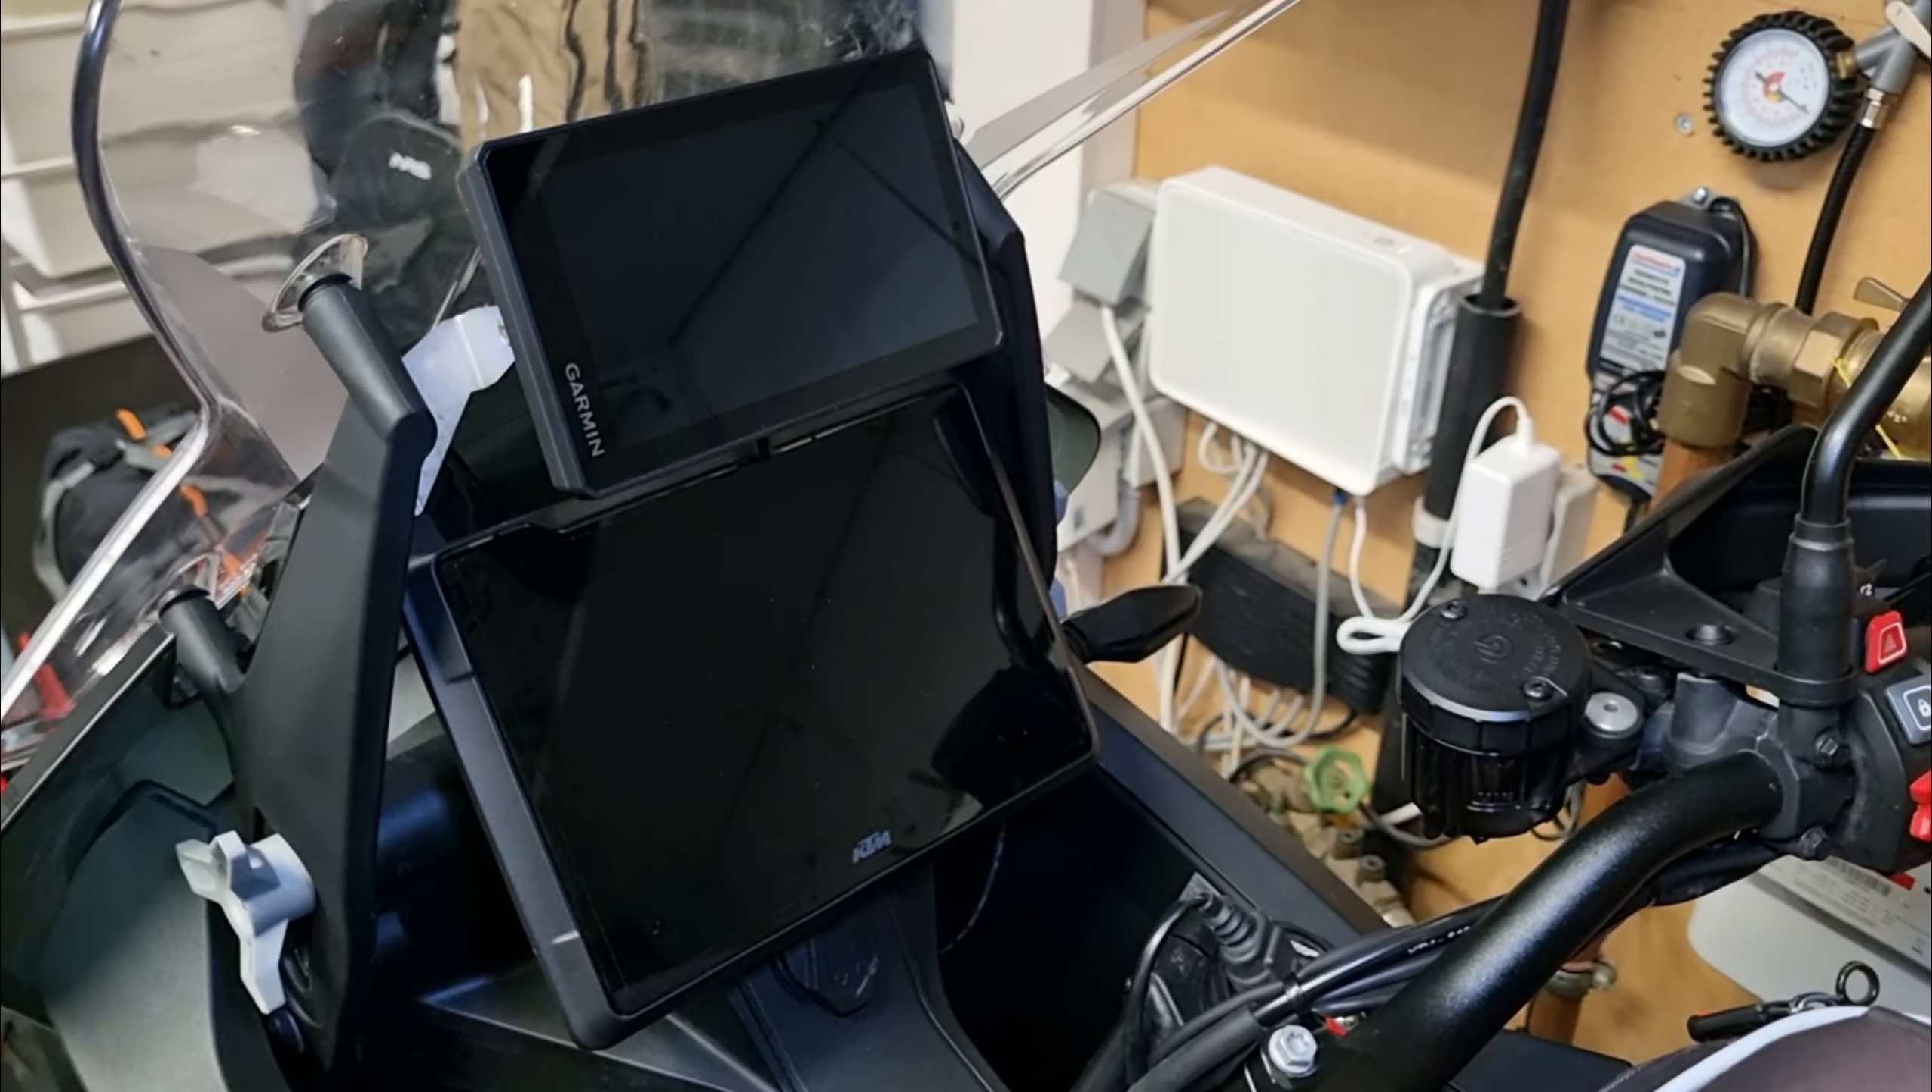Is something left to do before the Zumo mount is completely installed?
No.